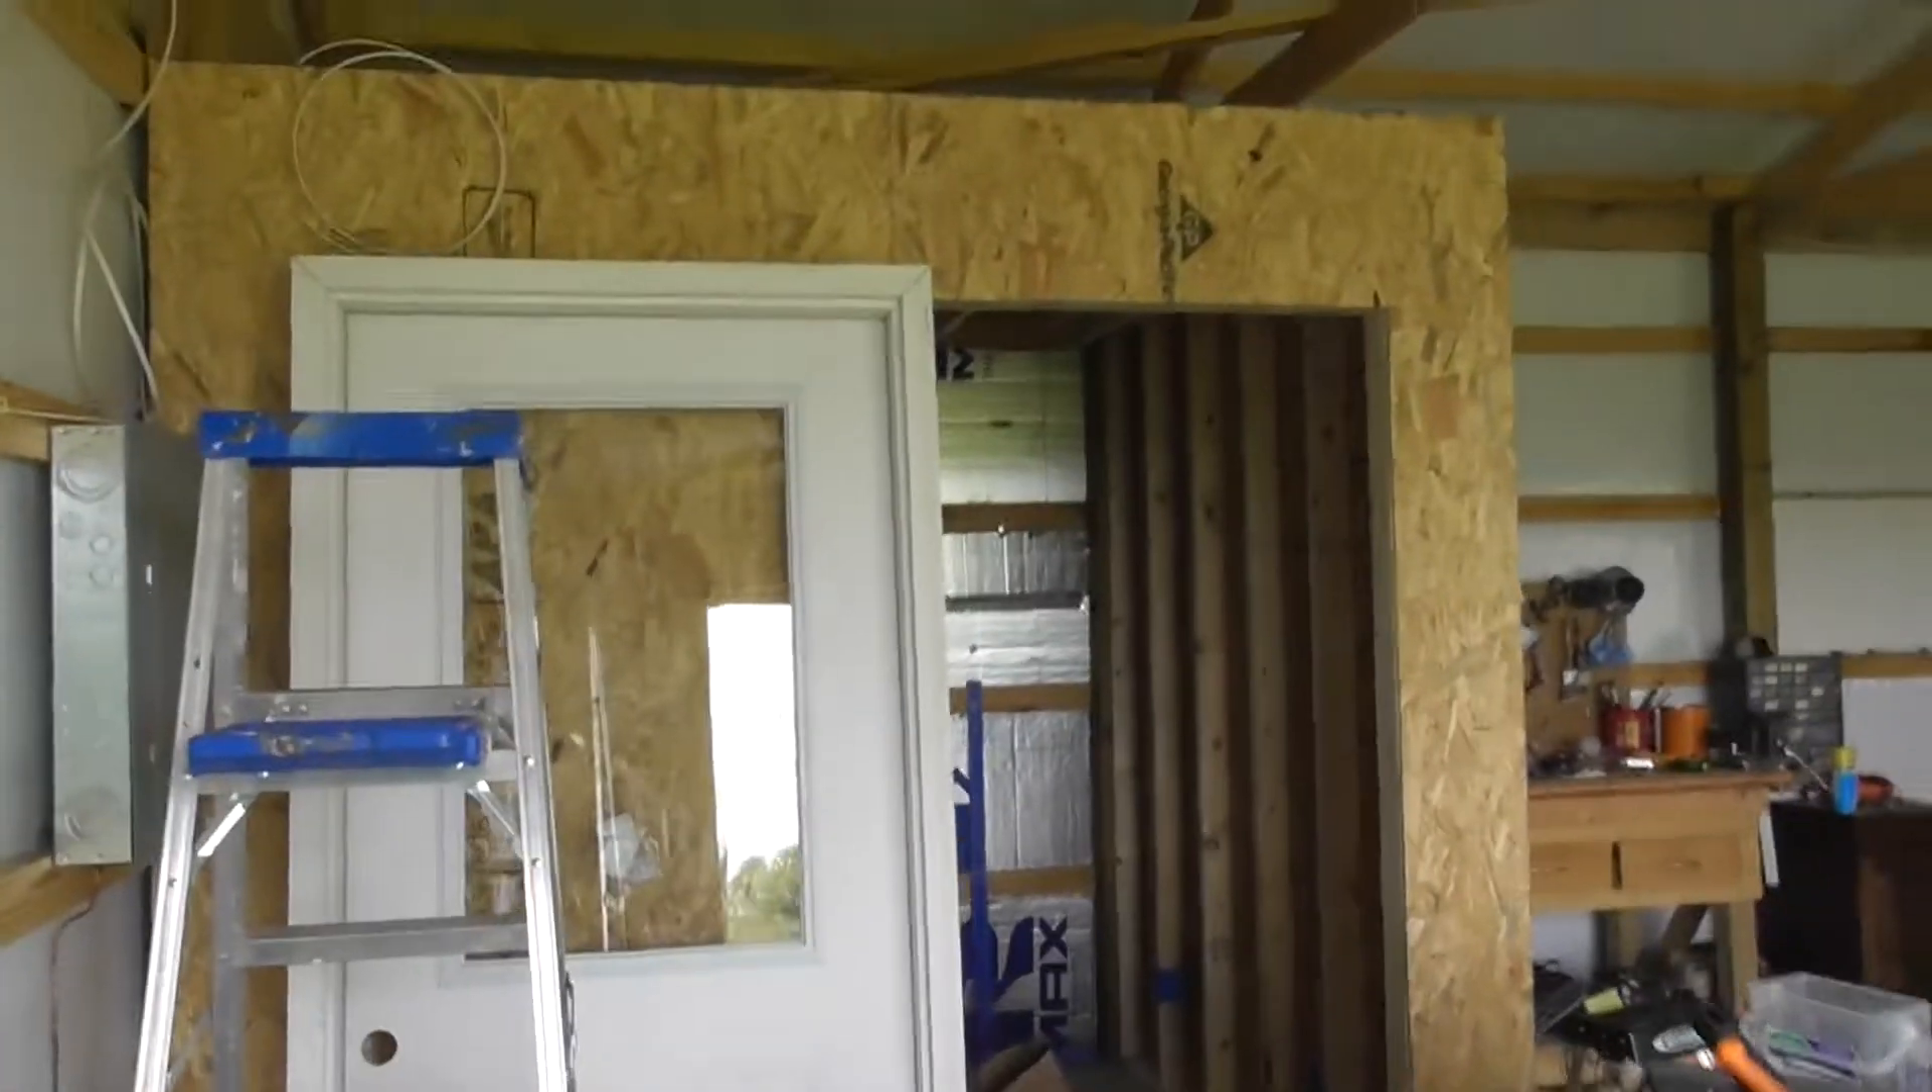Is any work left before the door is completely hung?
Yes.